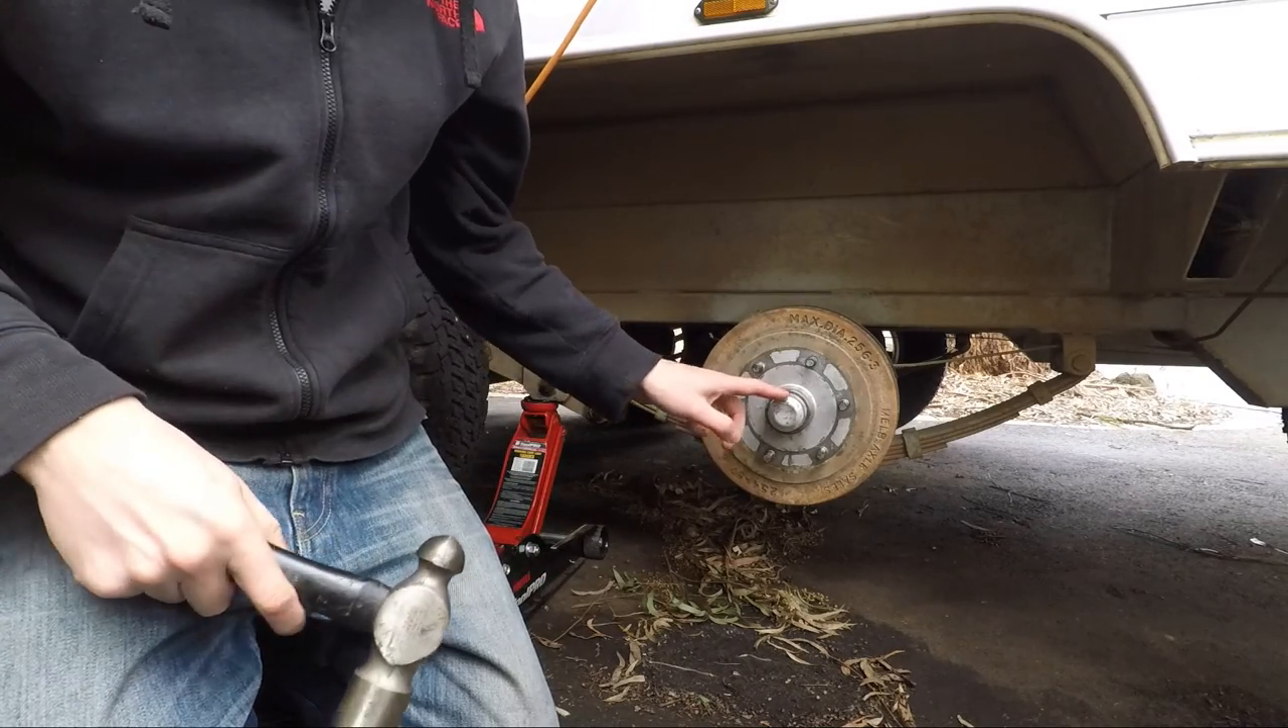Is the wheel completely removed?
Yes.